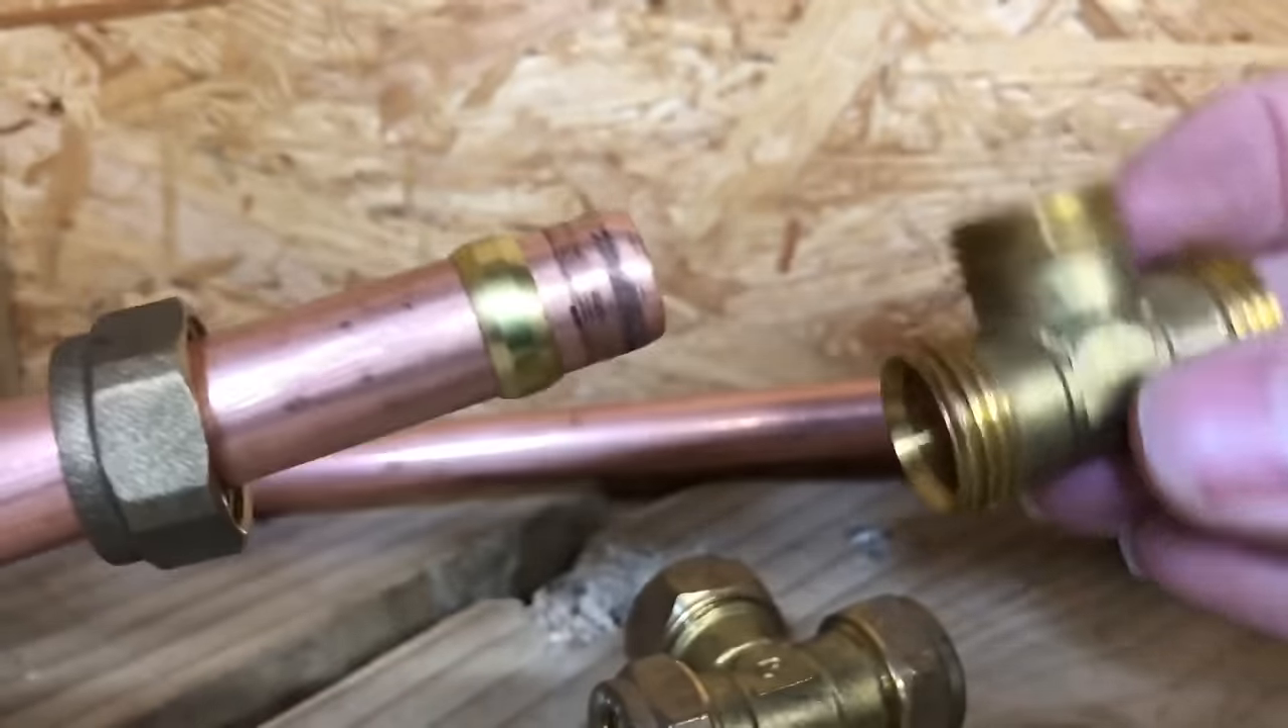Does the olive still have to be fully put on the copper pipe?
No.